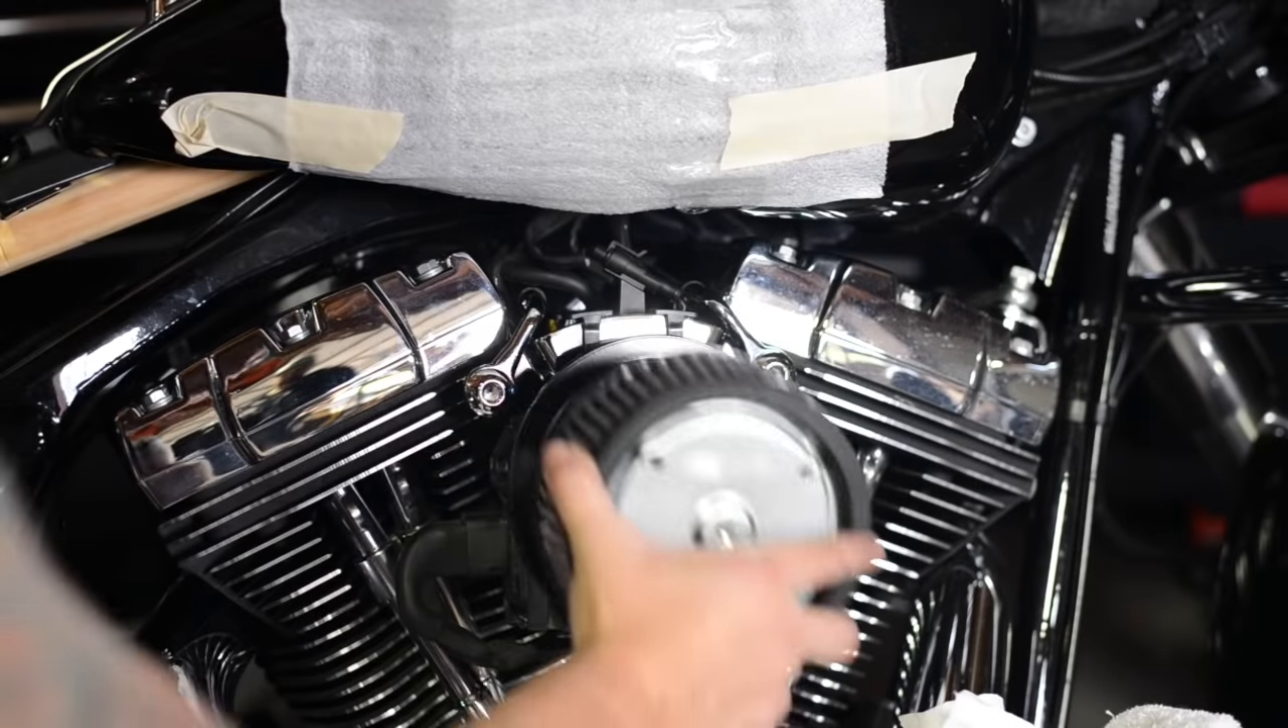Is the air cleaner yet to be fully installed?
Yes.